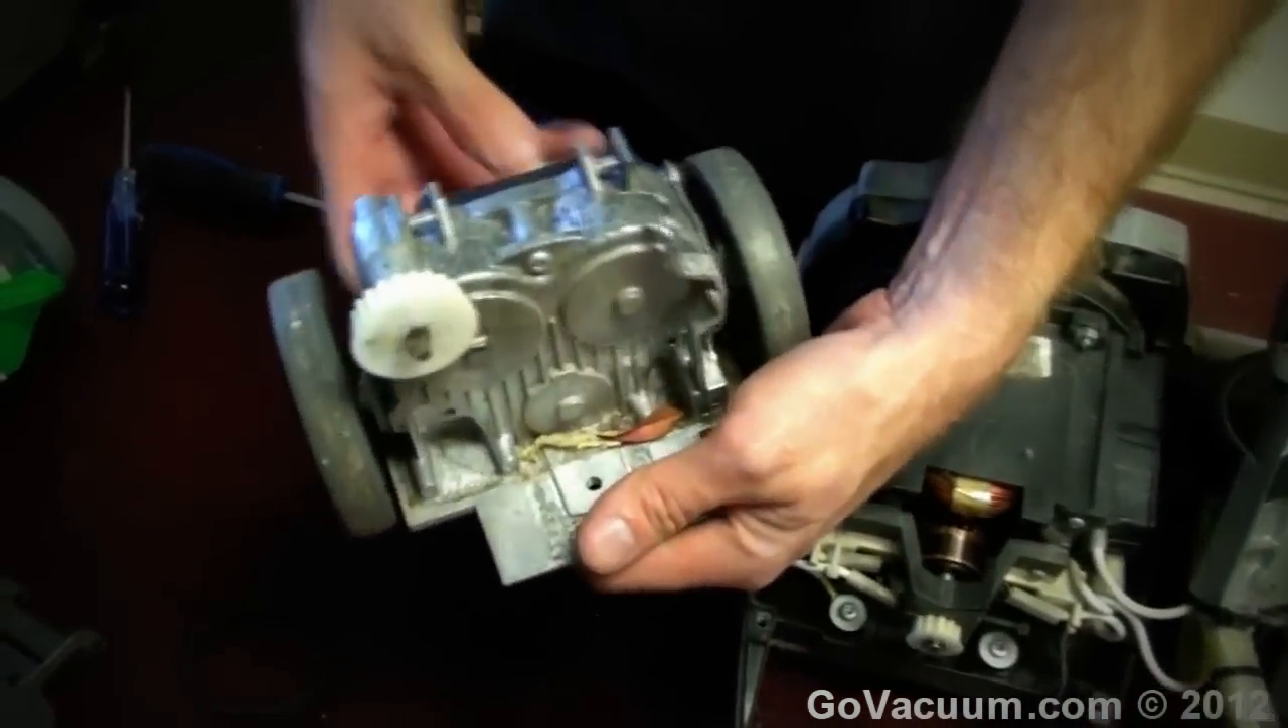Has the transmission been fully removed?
Yes.